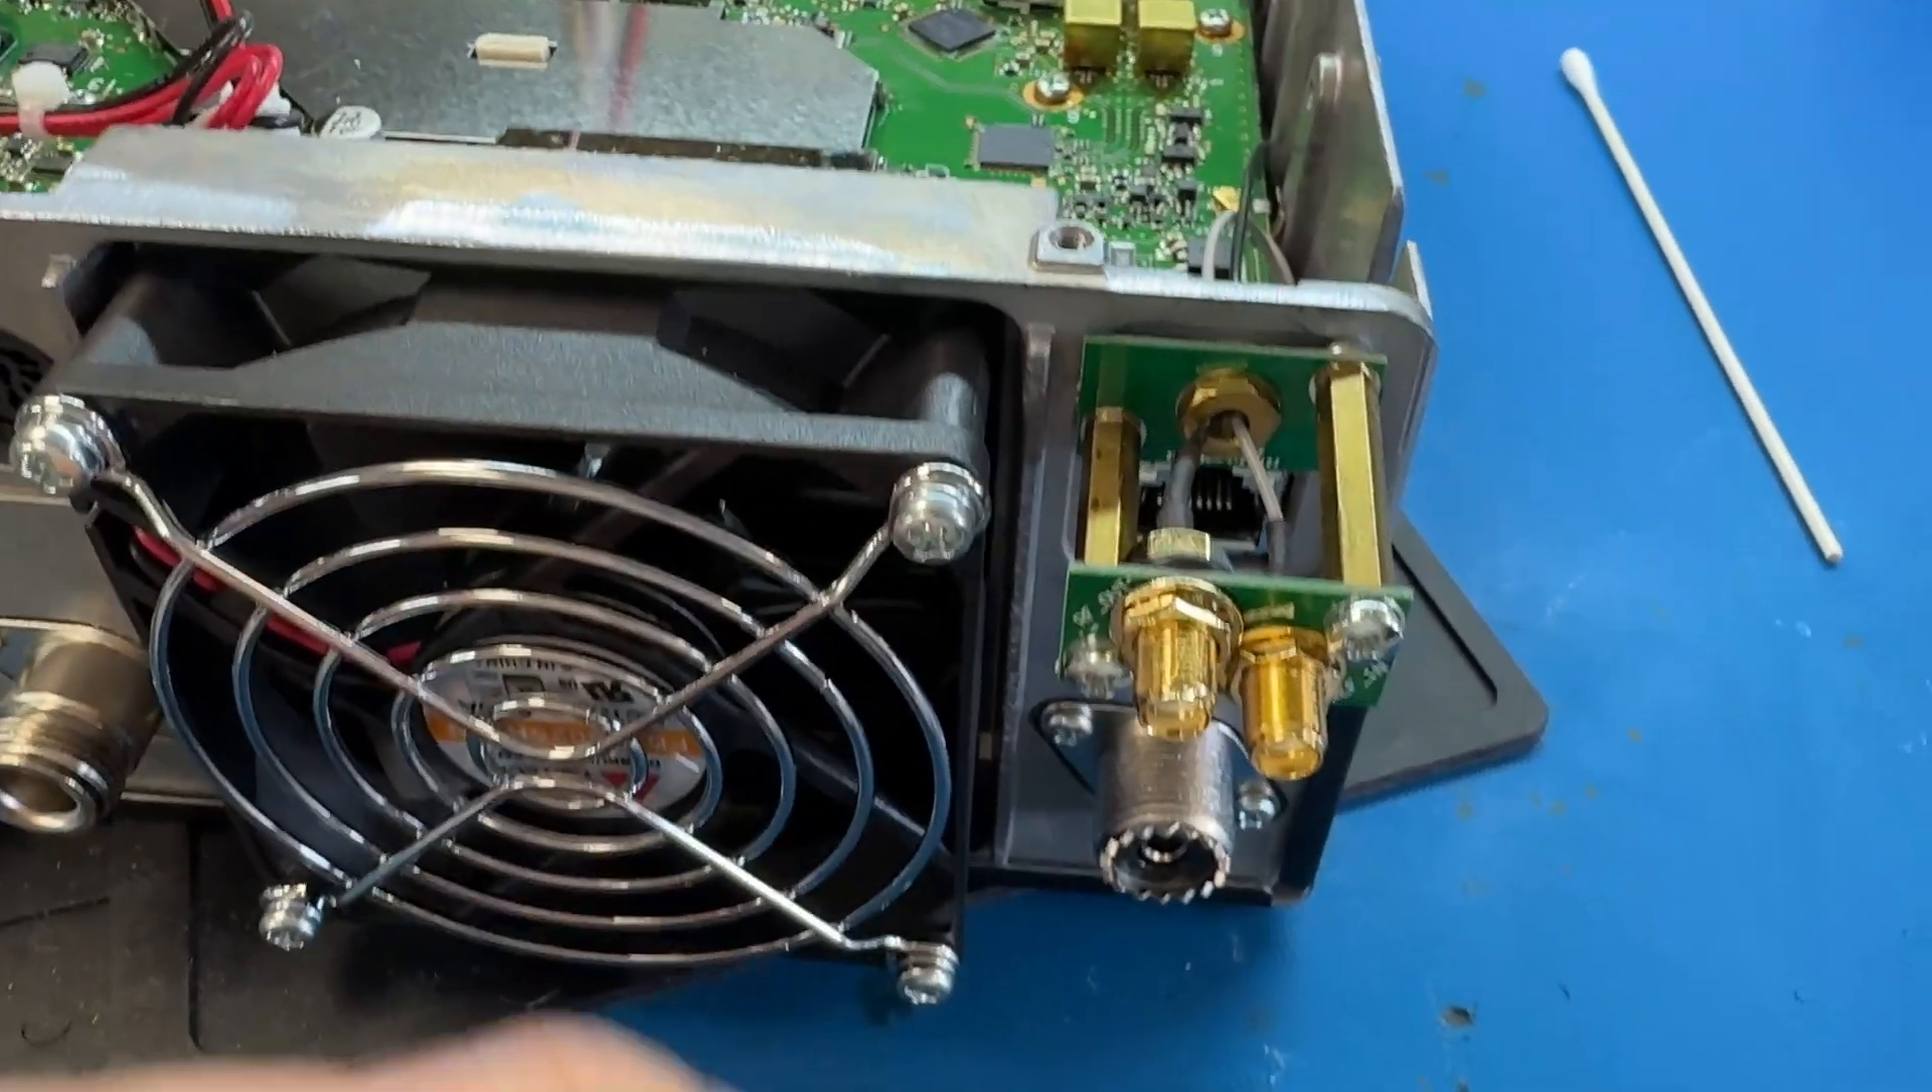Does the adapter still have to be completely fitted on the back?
No.